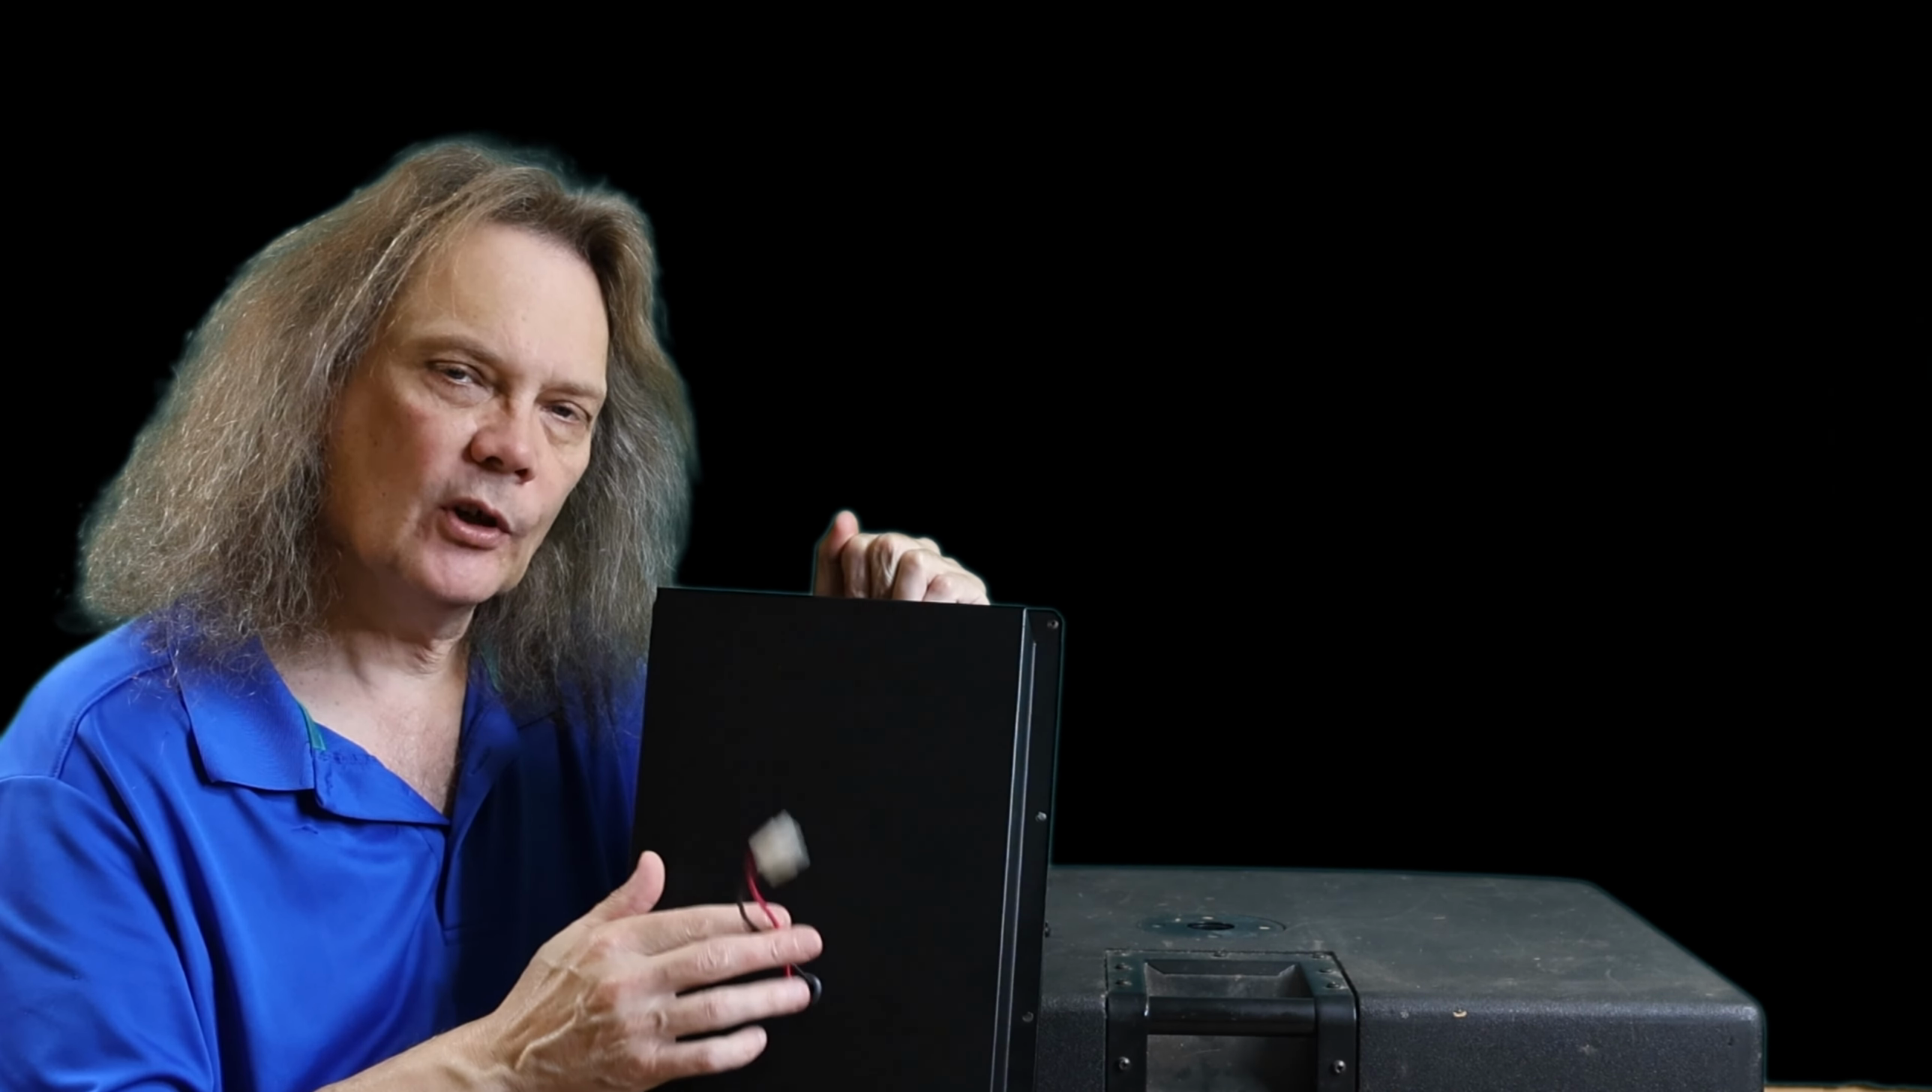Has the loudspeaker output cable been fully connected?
No.